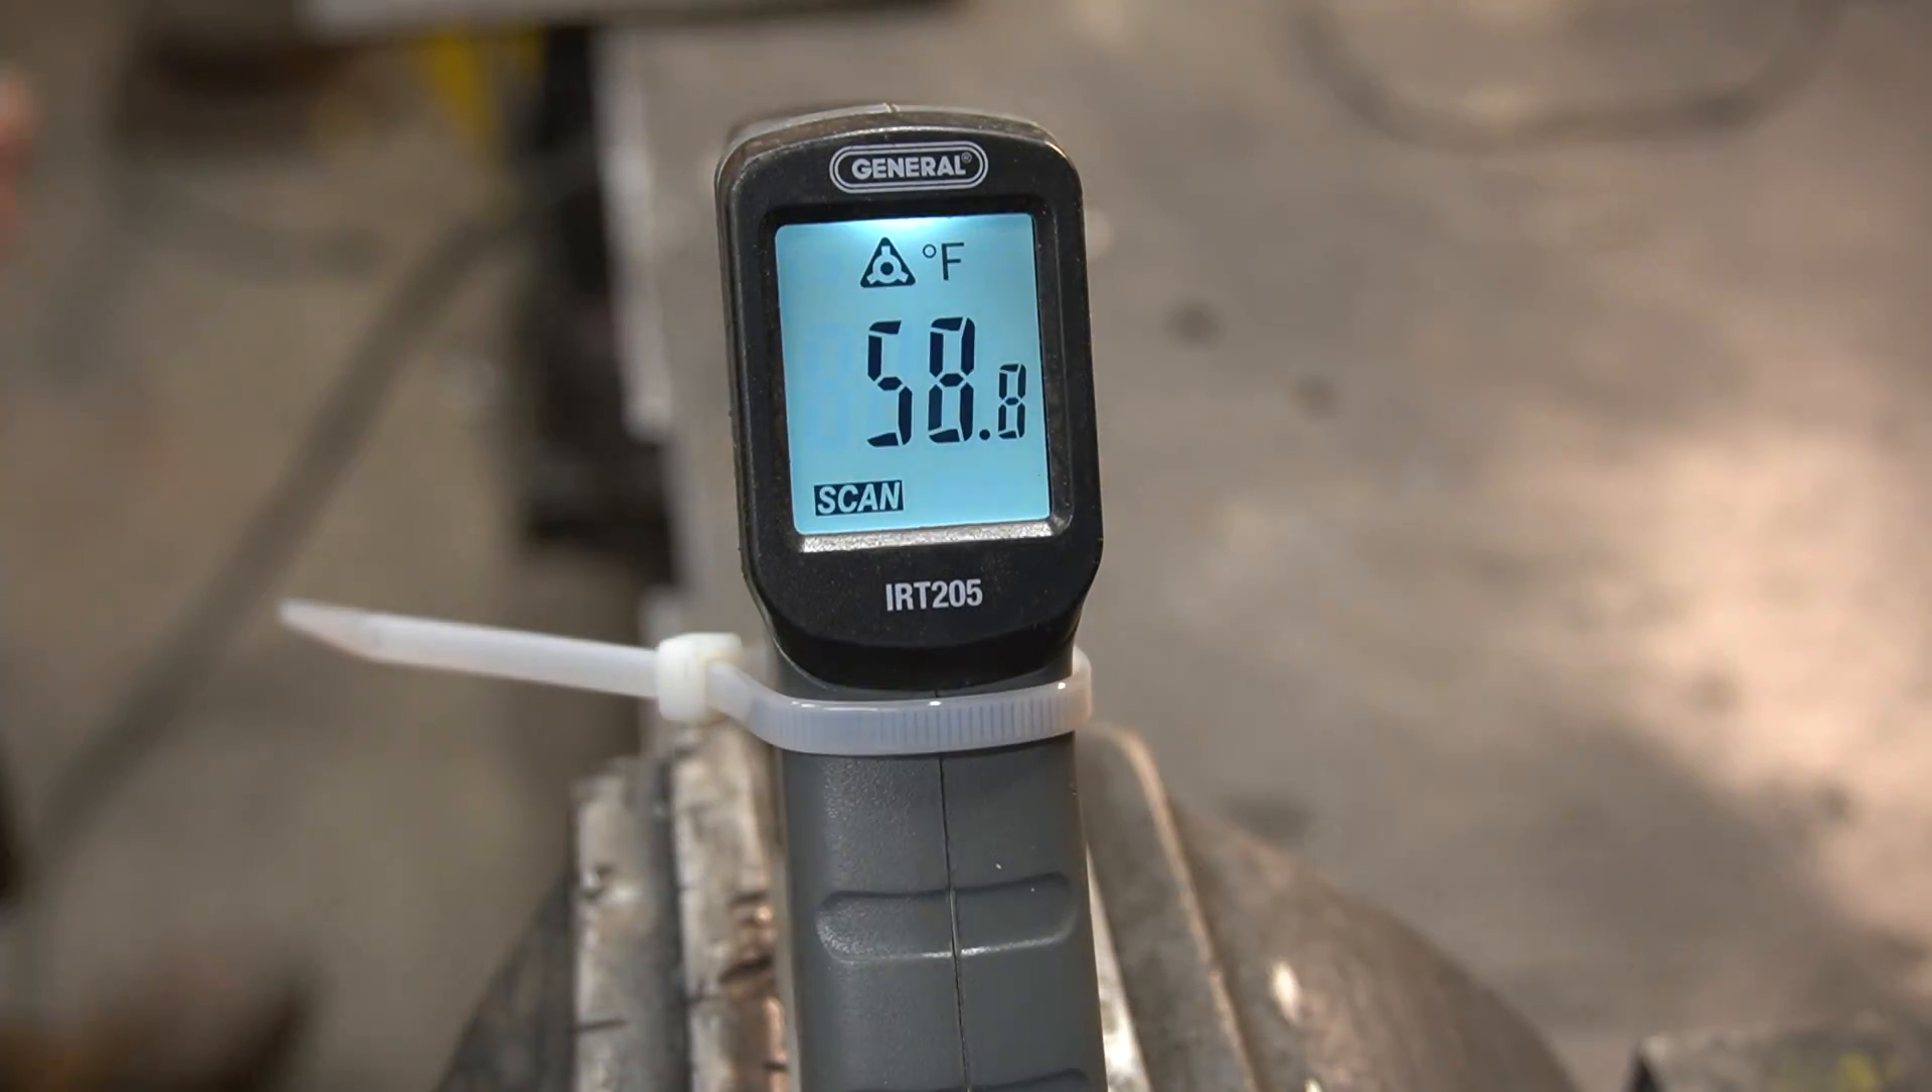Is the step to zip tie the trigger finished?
Yes.